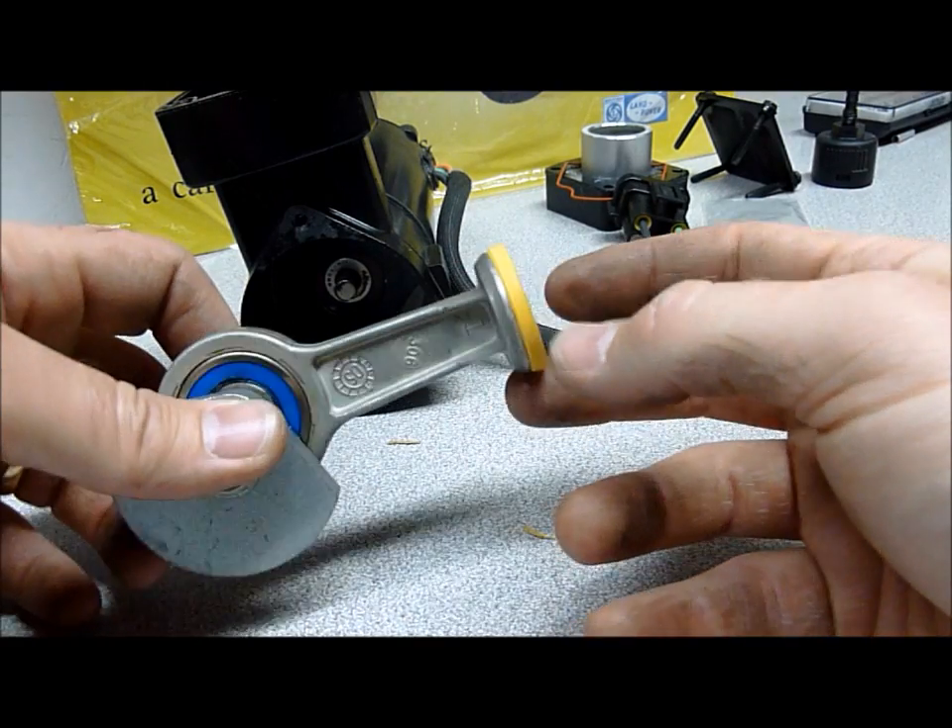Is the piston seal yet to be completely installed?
No.